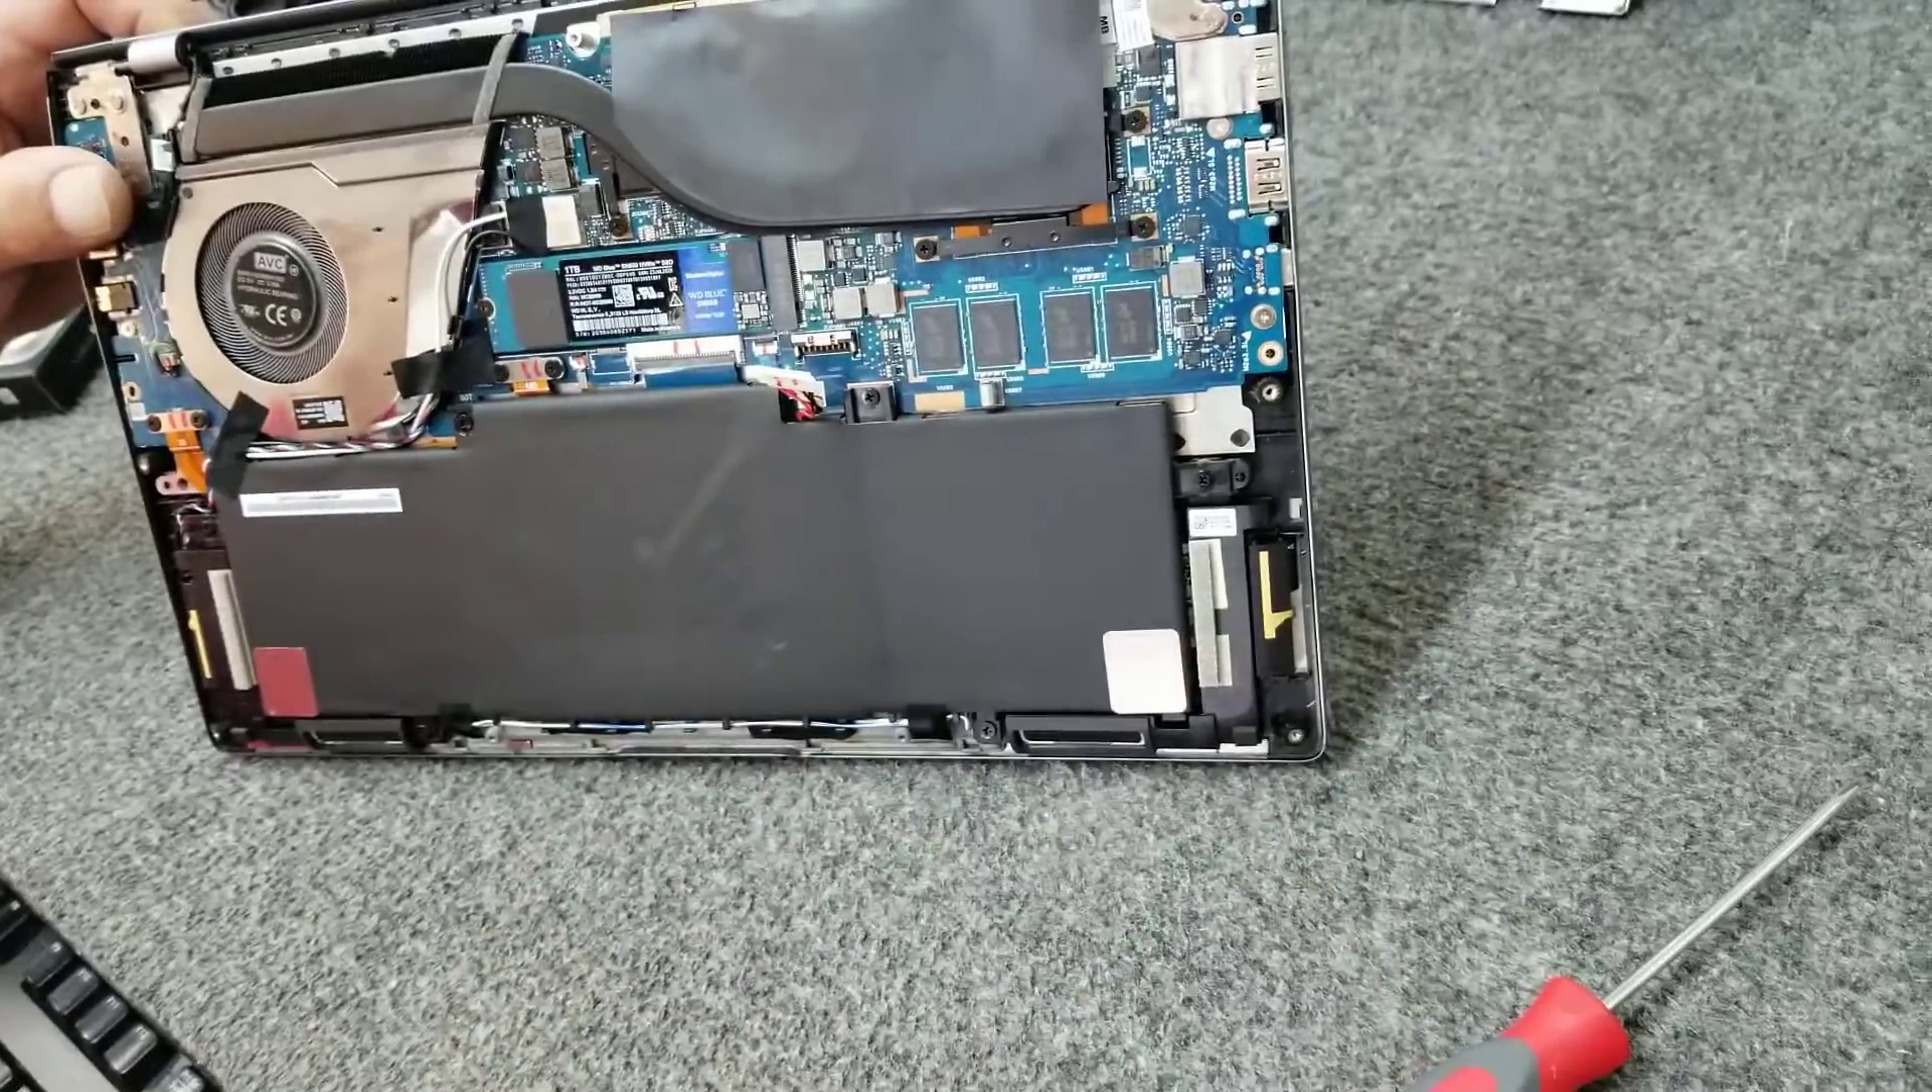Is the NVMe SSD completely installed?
Yes.